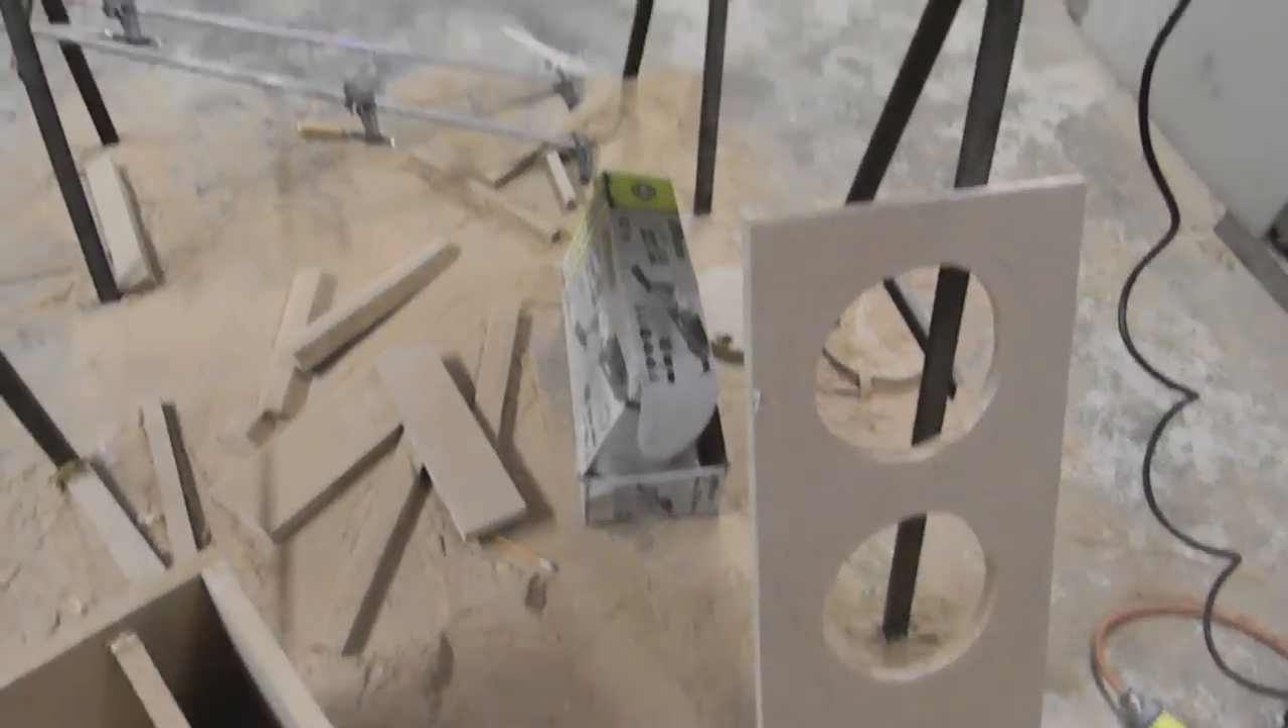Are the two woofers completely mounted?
No.